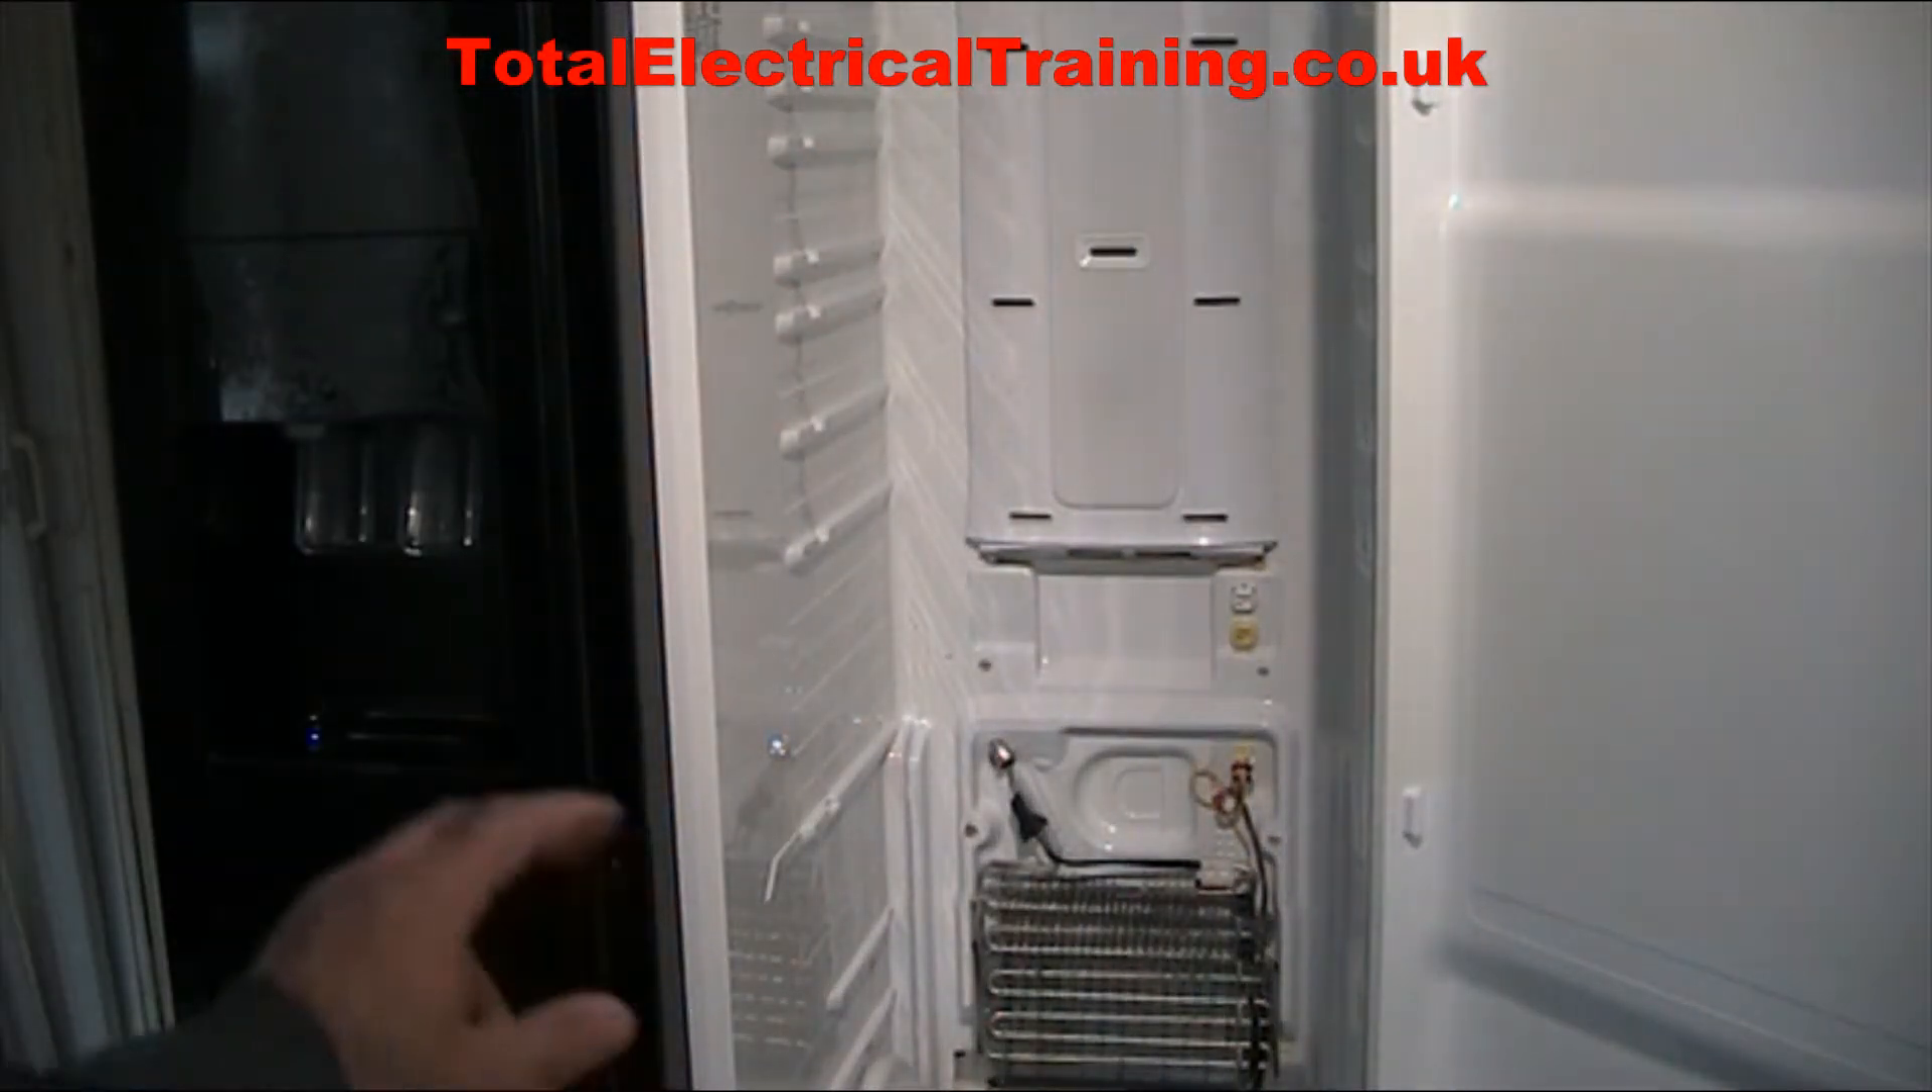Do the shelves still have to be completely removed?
No.